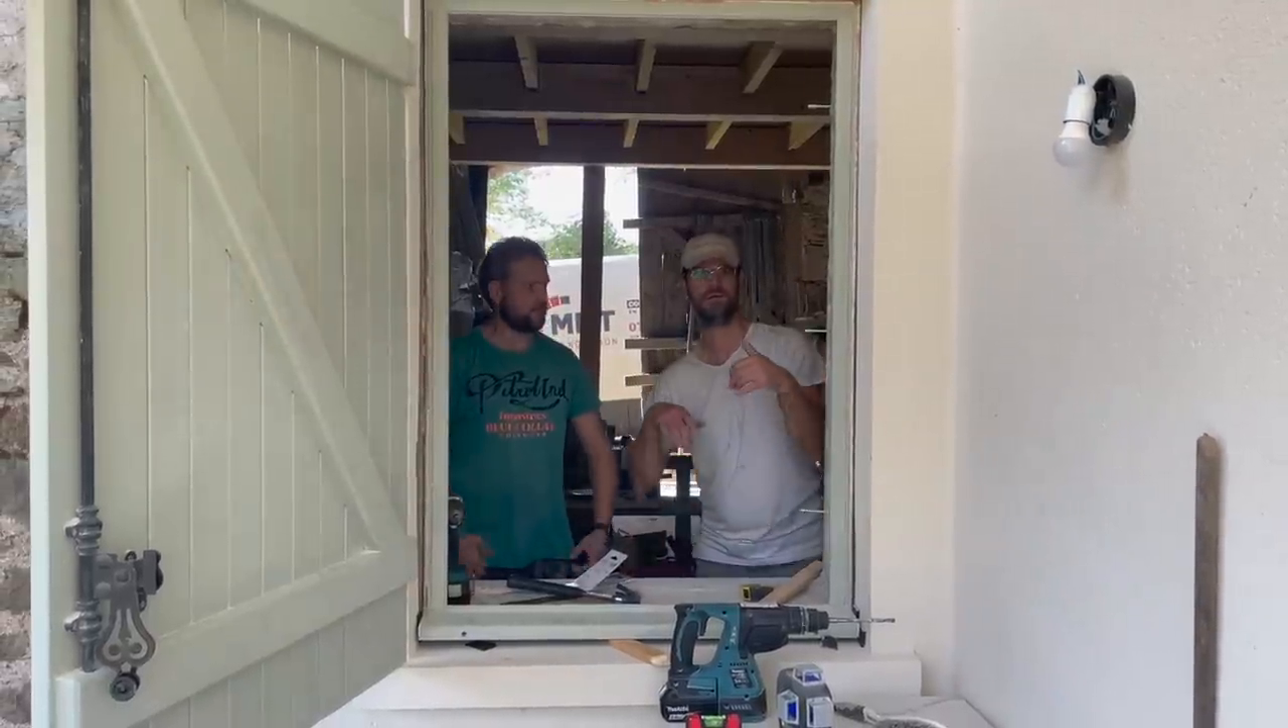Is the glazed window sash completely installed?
No.